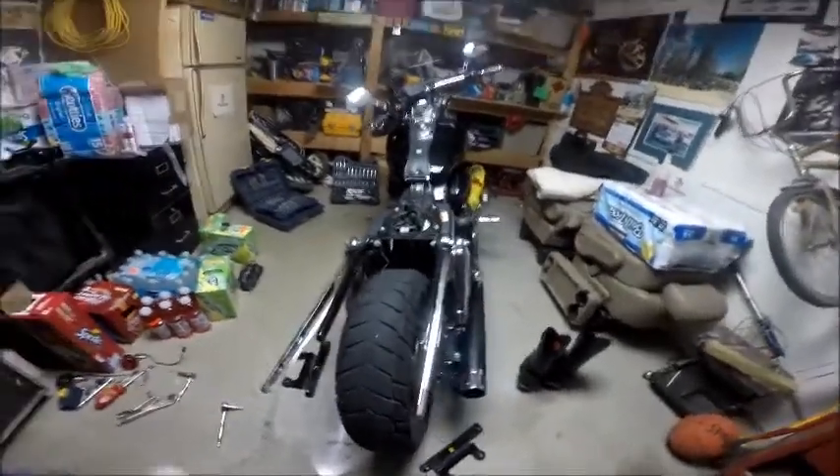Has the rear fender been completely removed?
Yes.